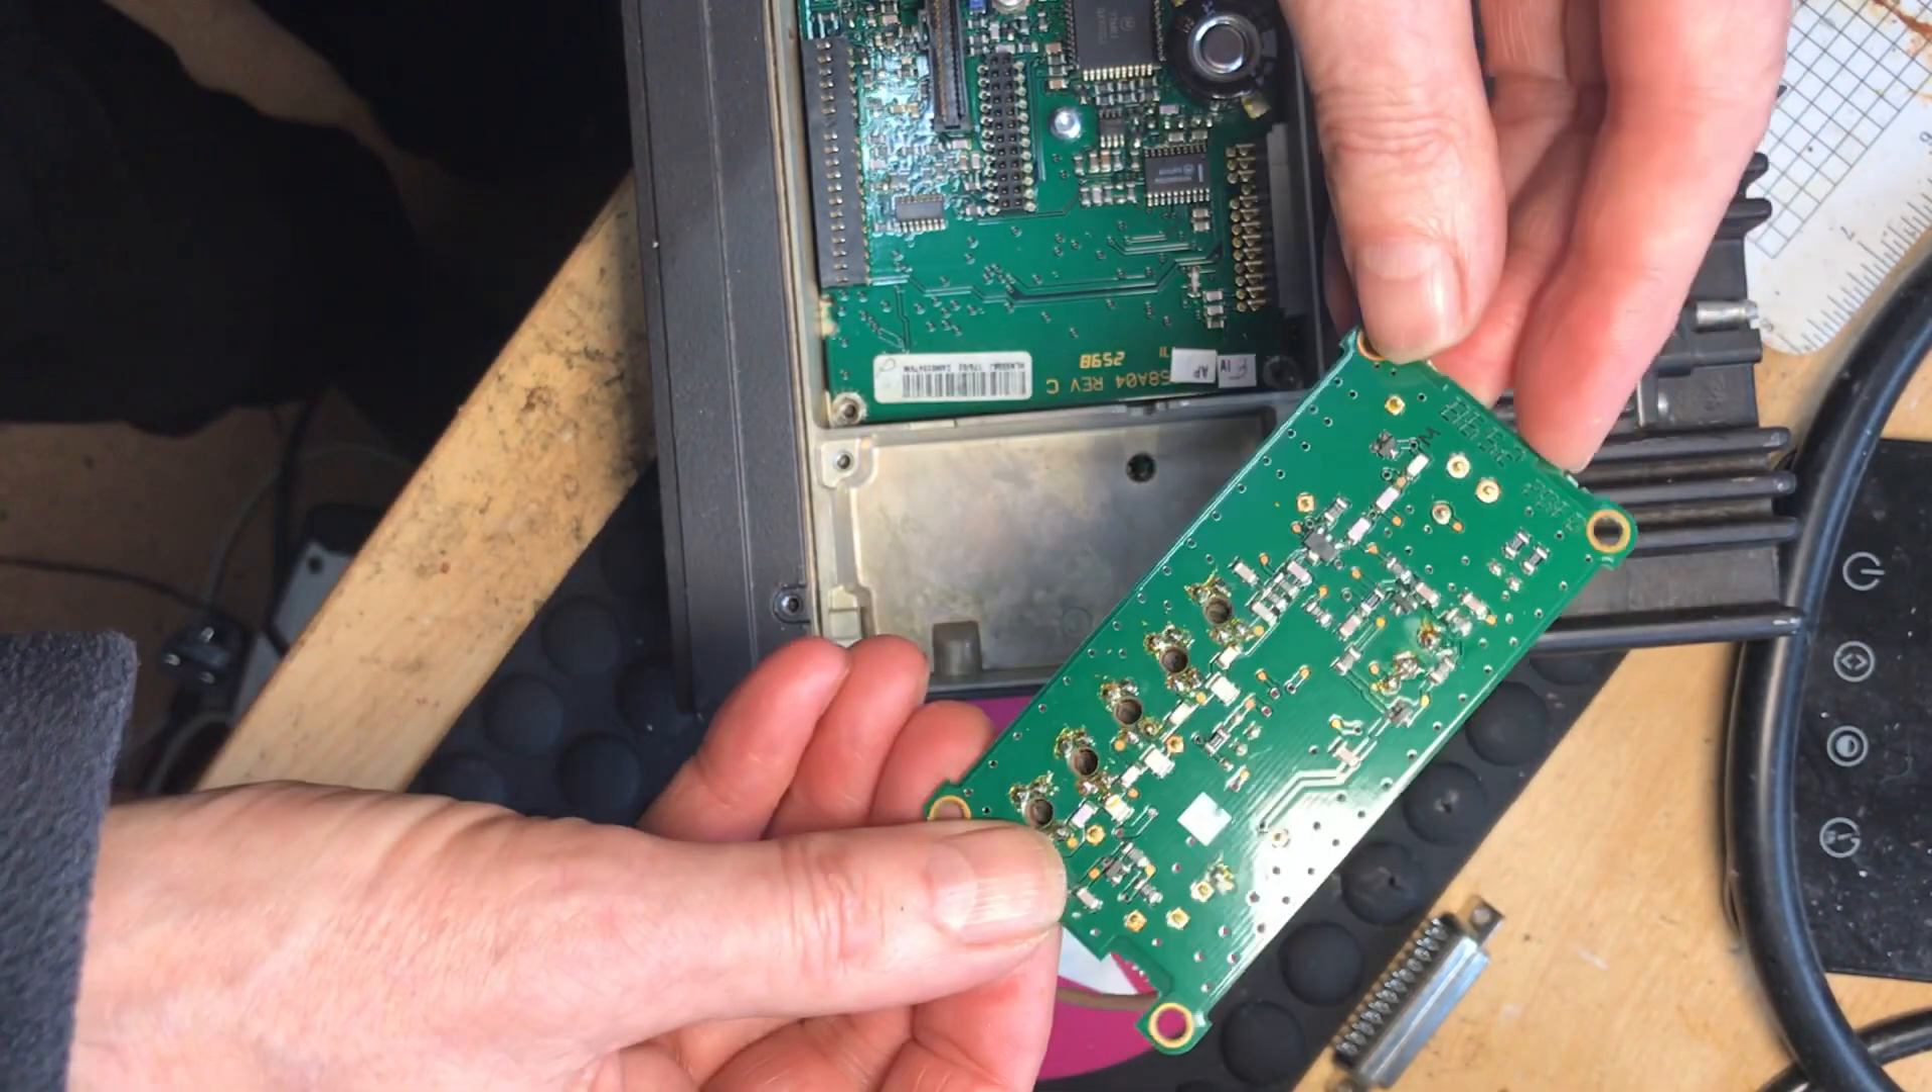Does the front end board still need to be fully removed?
No.